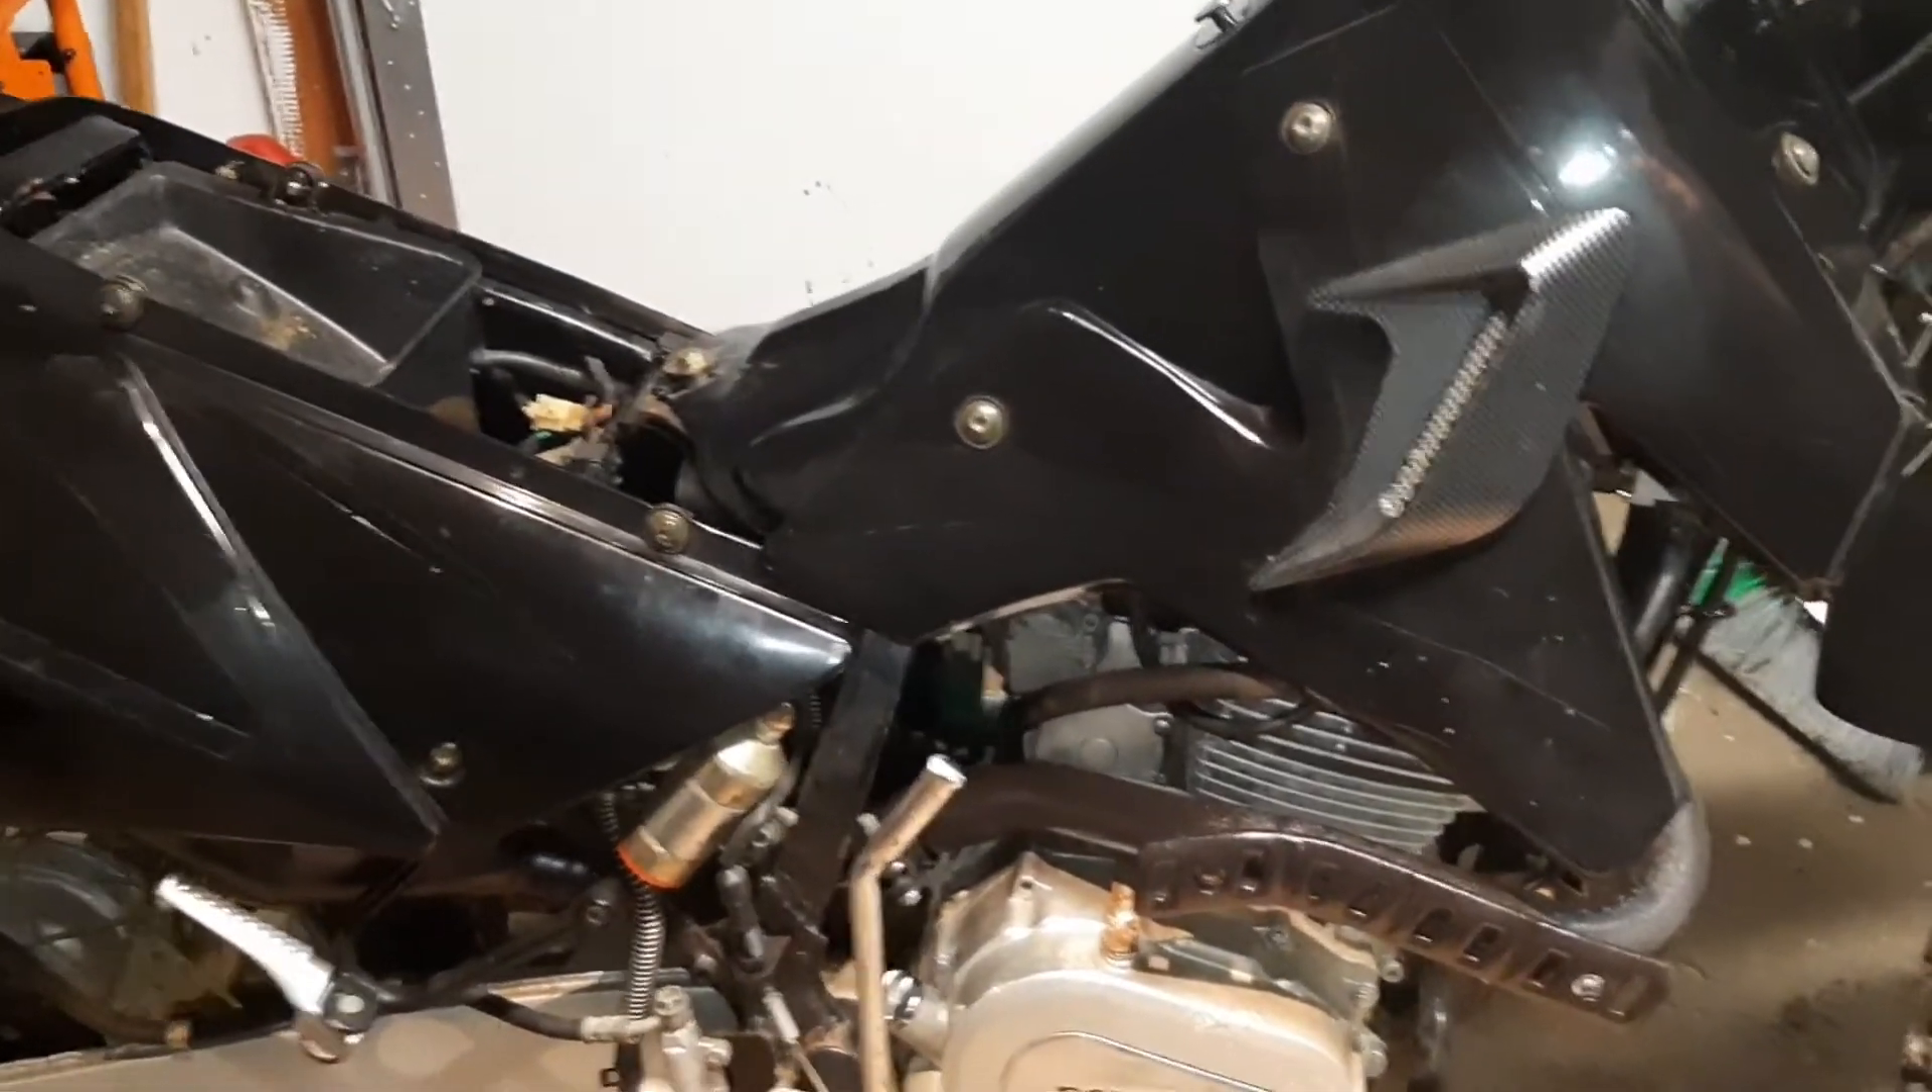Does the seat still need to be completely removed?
No.